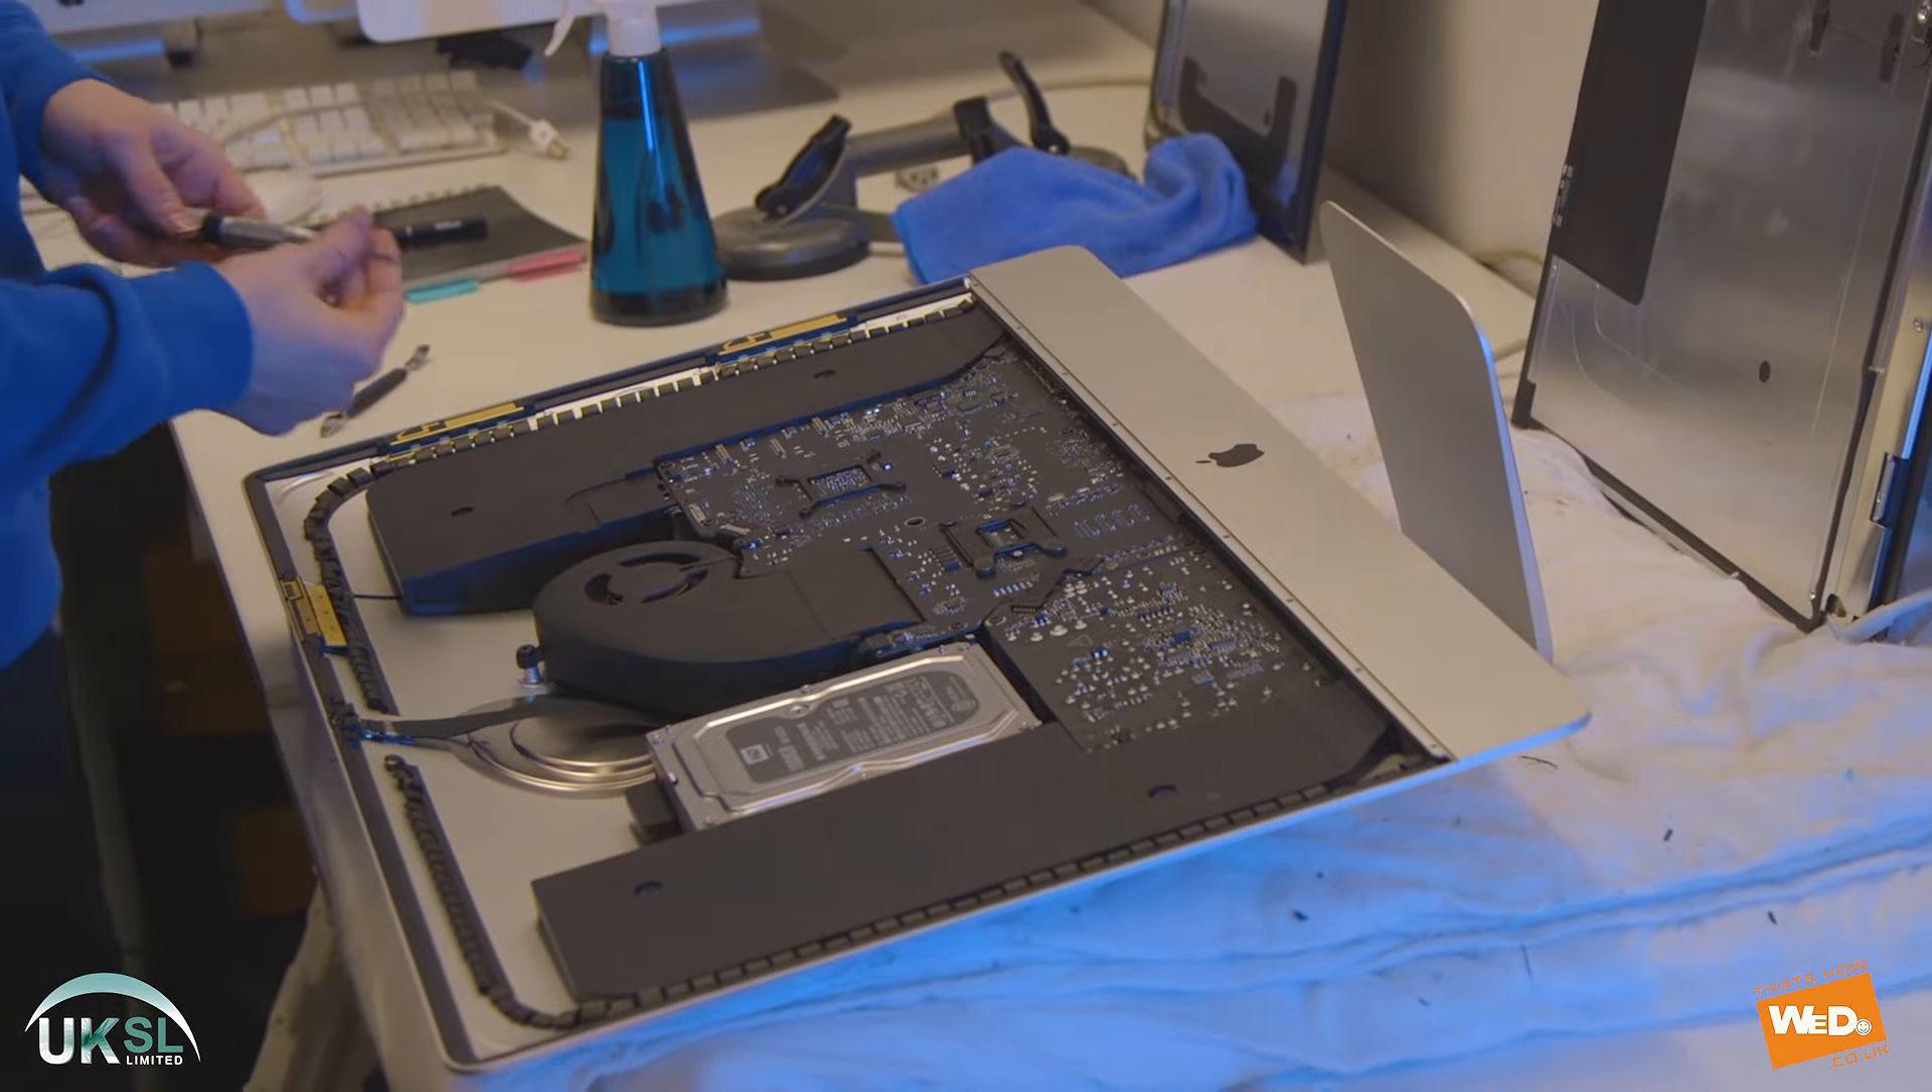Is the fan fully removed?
No.